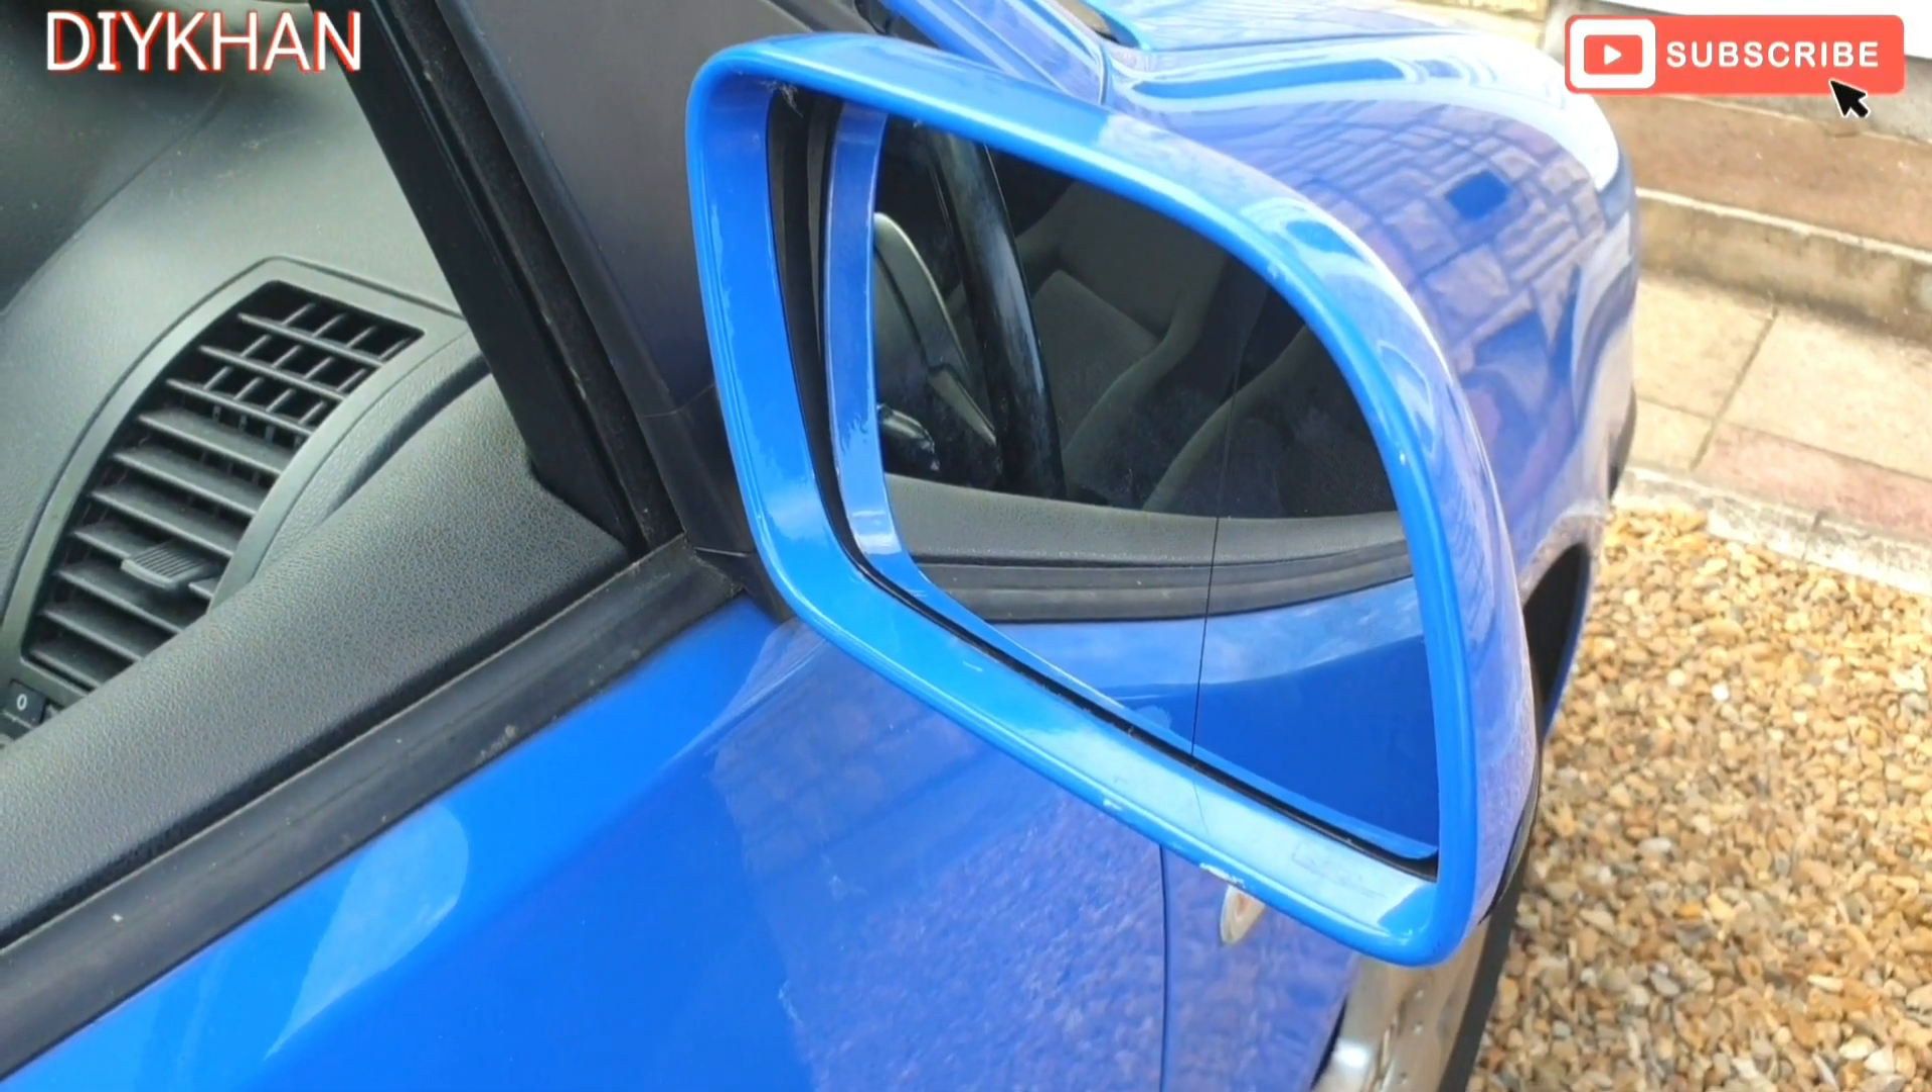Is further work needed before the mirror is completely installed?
No.